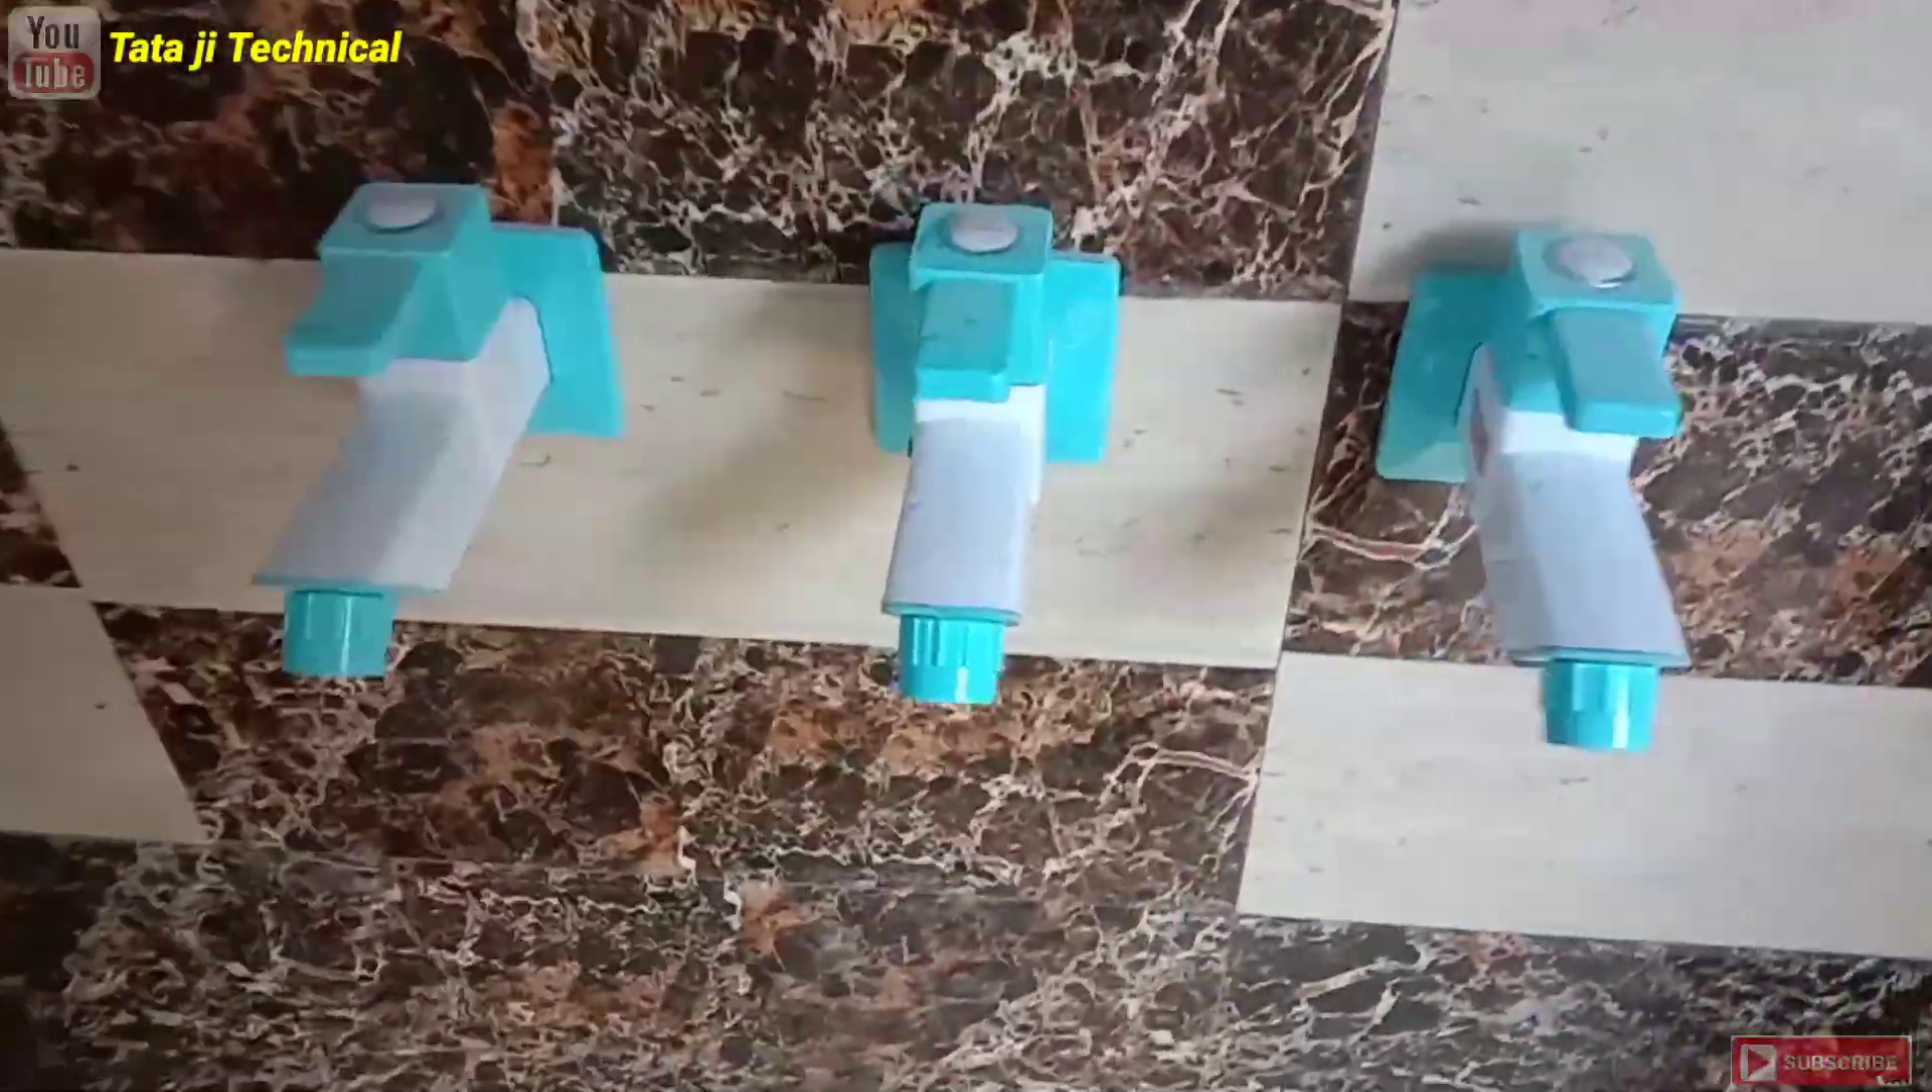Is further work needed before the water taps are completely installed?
No.